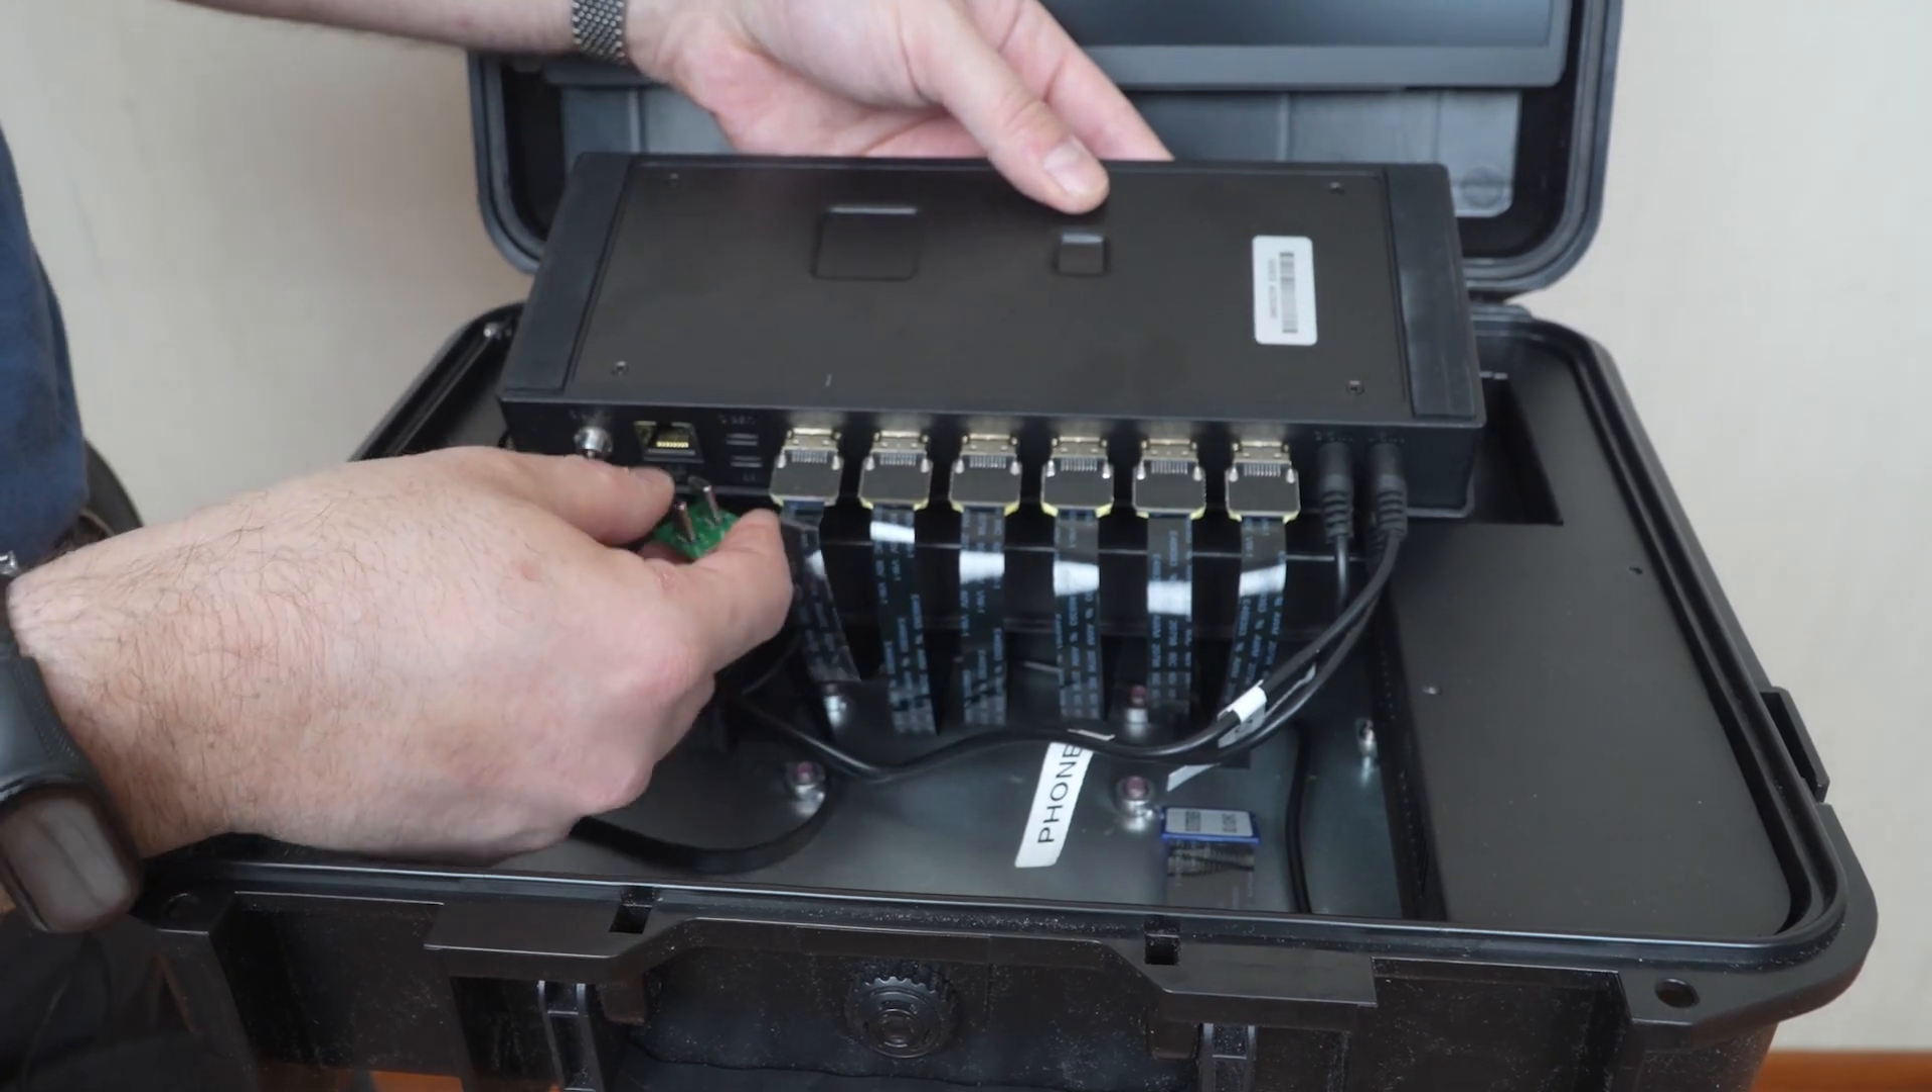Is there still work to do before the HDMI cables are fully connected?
No.